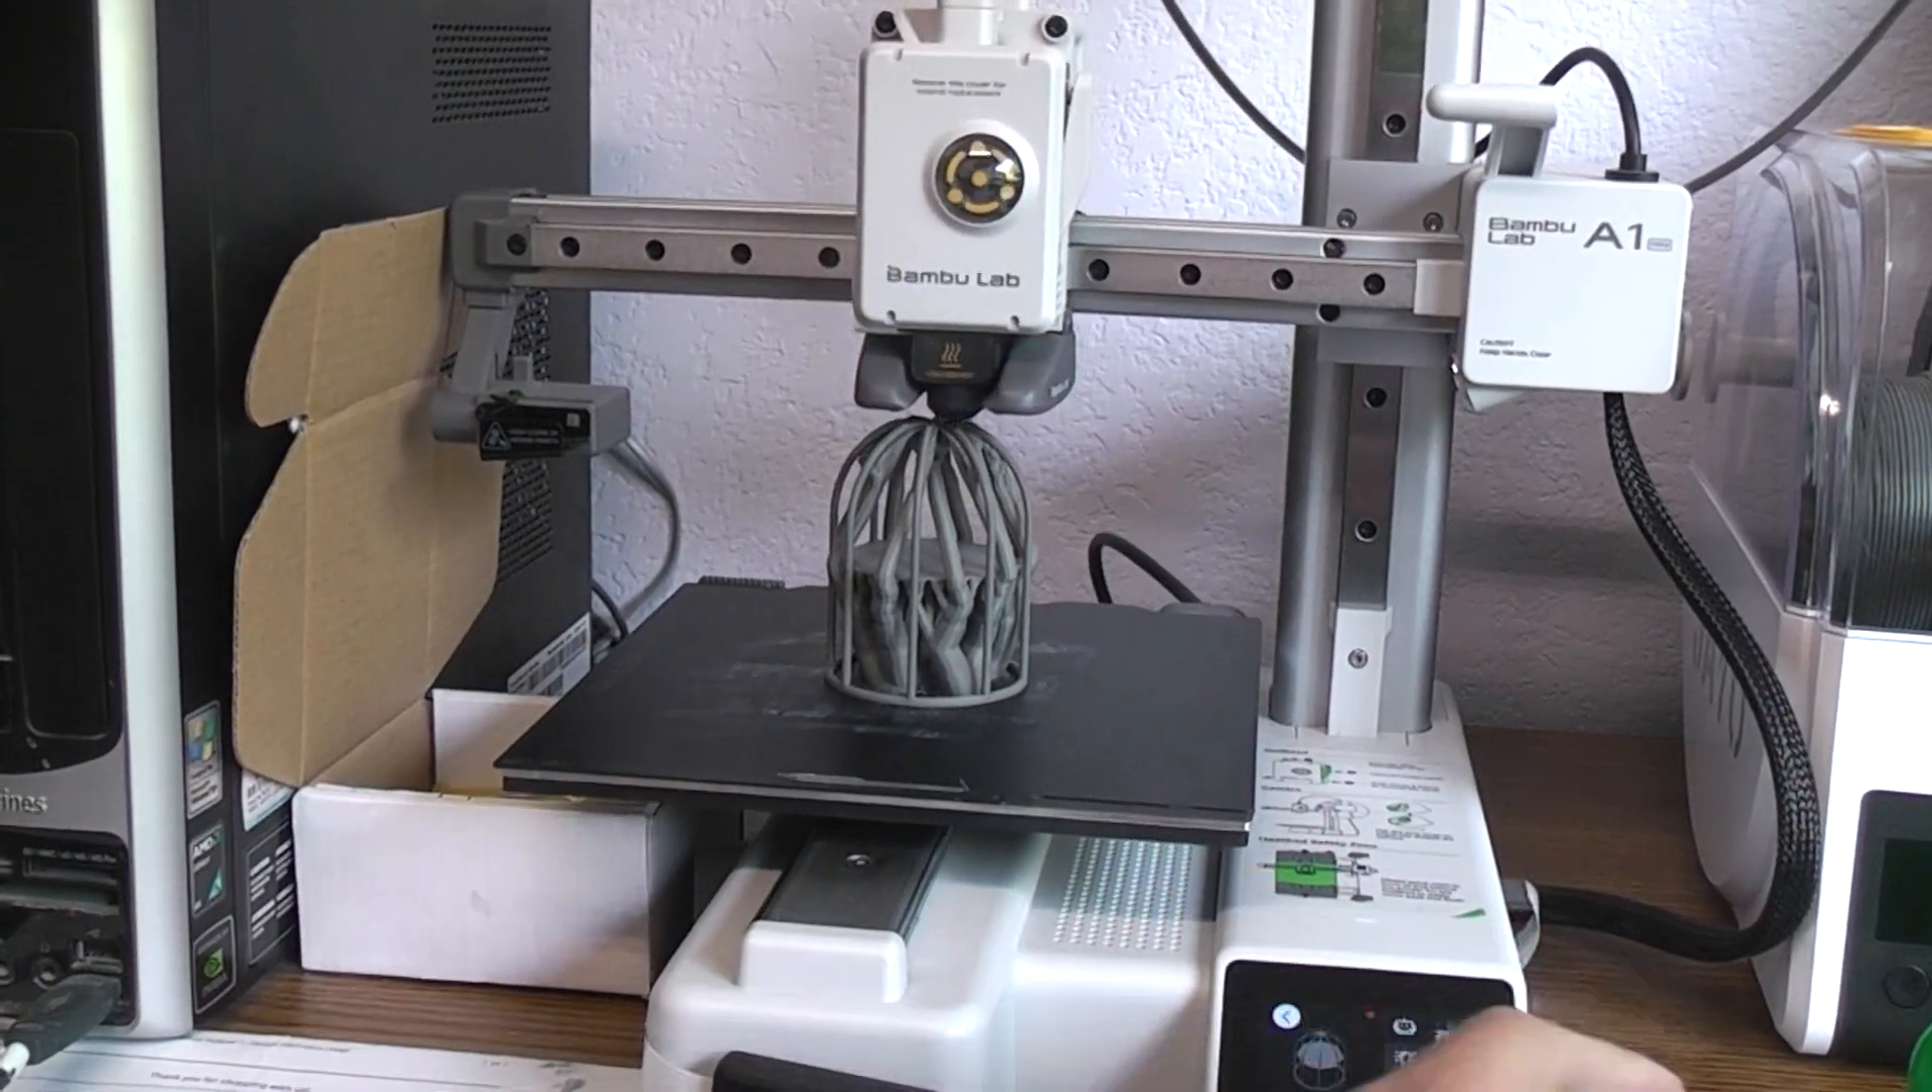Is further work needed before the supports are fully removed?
Yes.